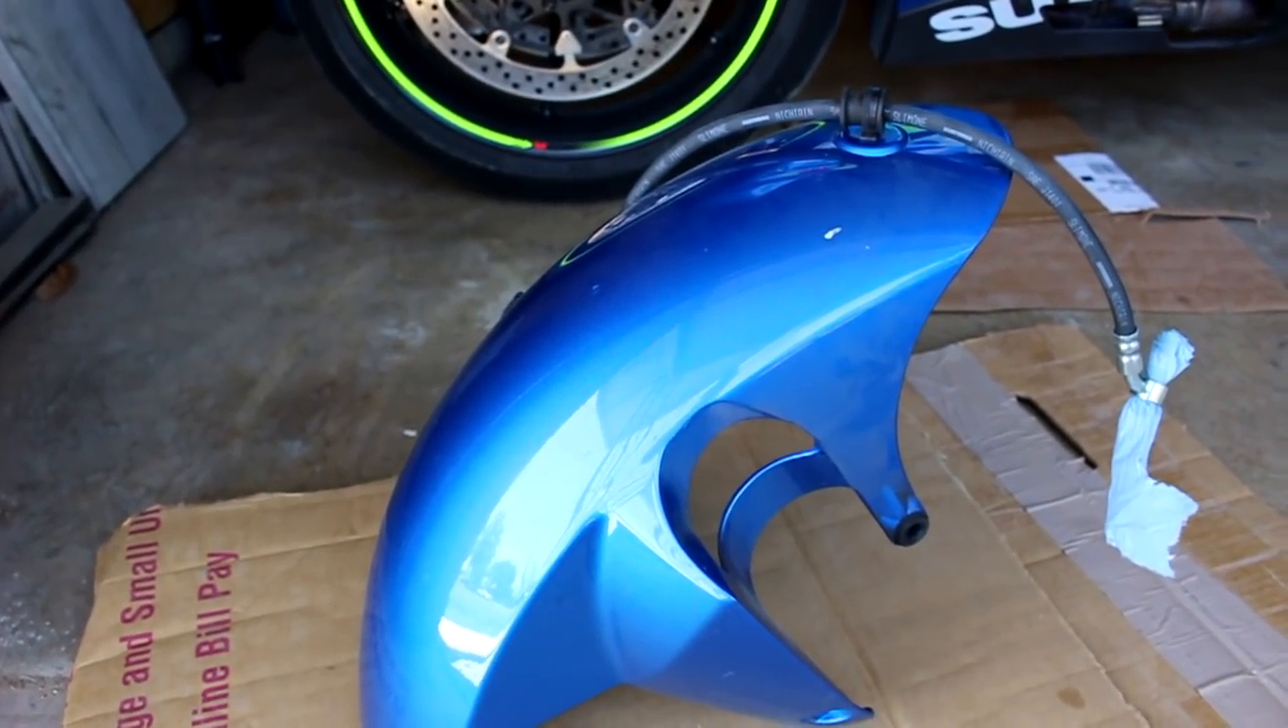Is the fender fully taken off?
Yes.